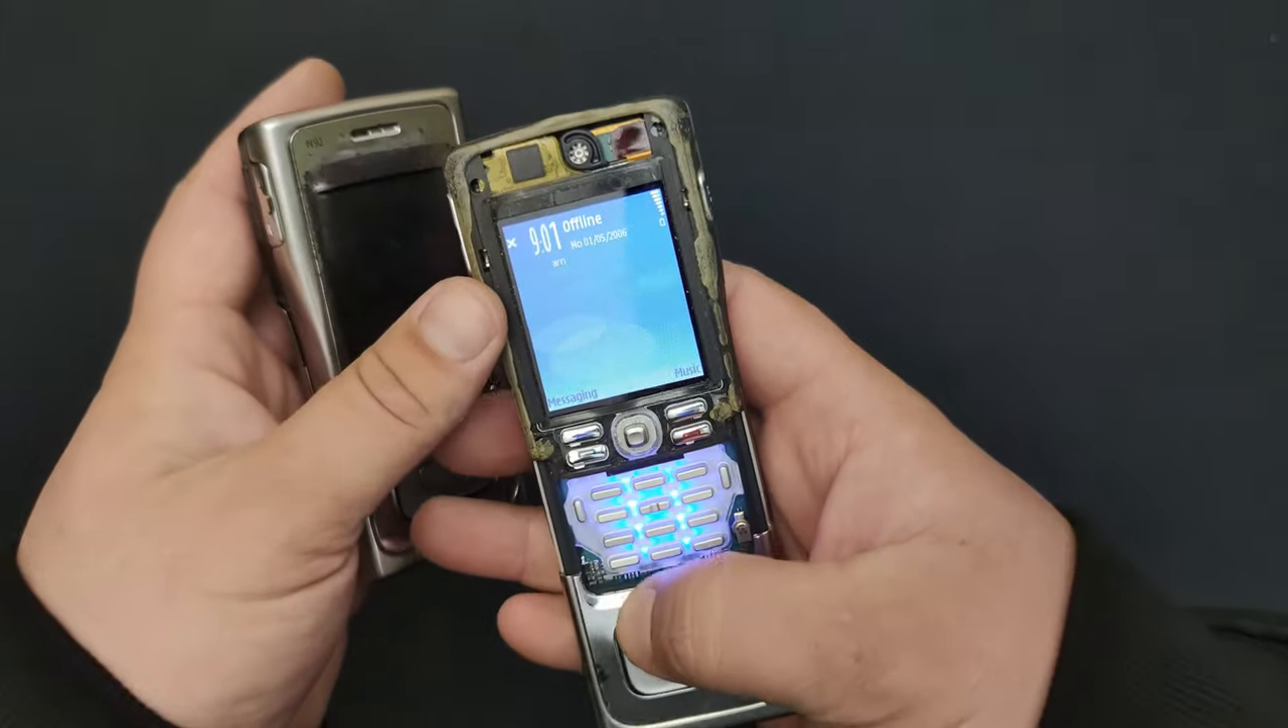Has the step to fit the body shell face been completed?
No.